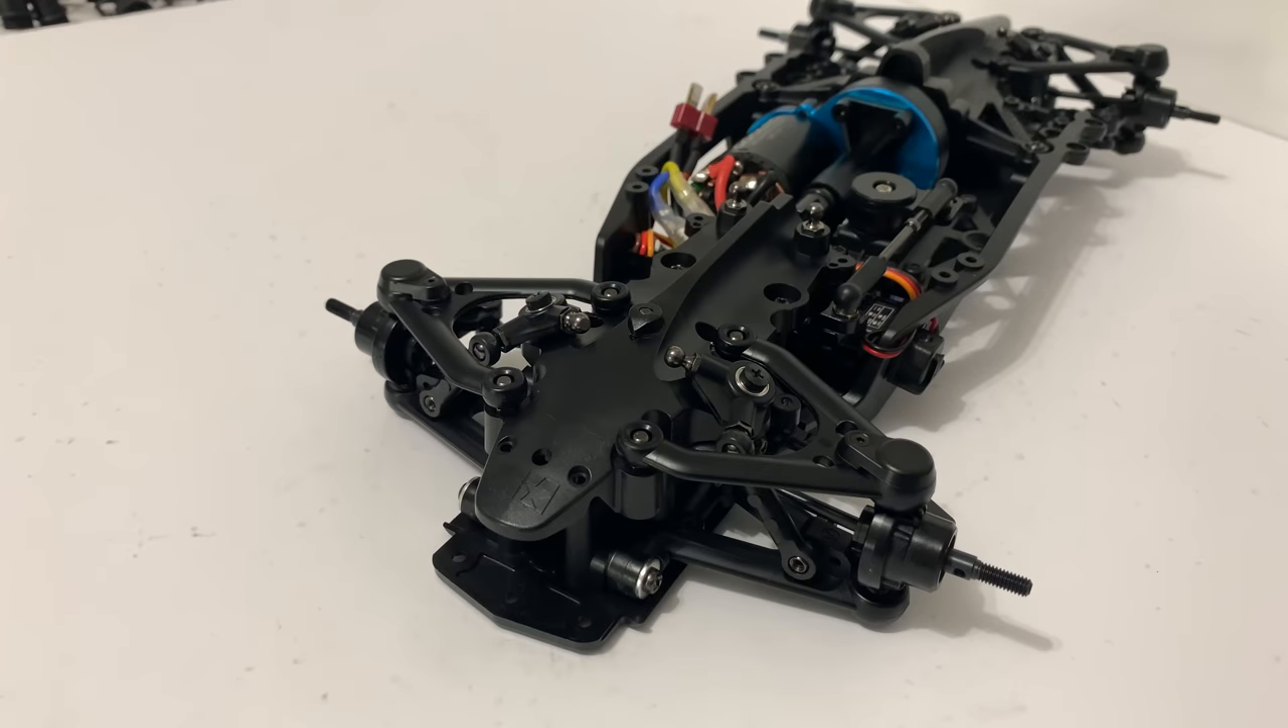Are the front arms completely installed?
Yes.